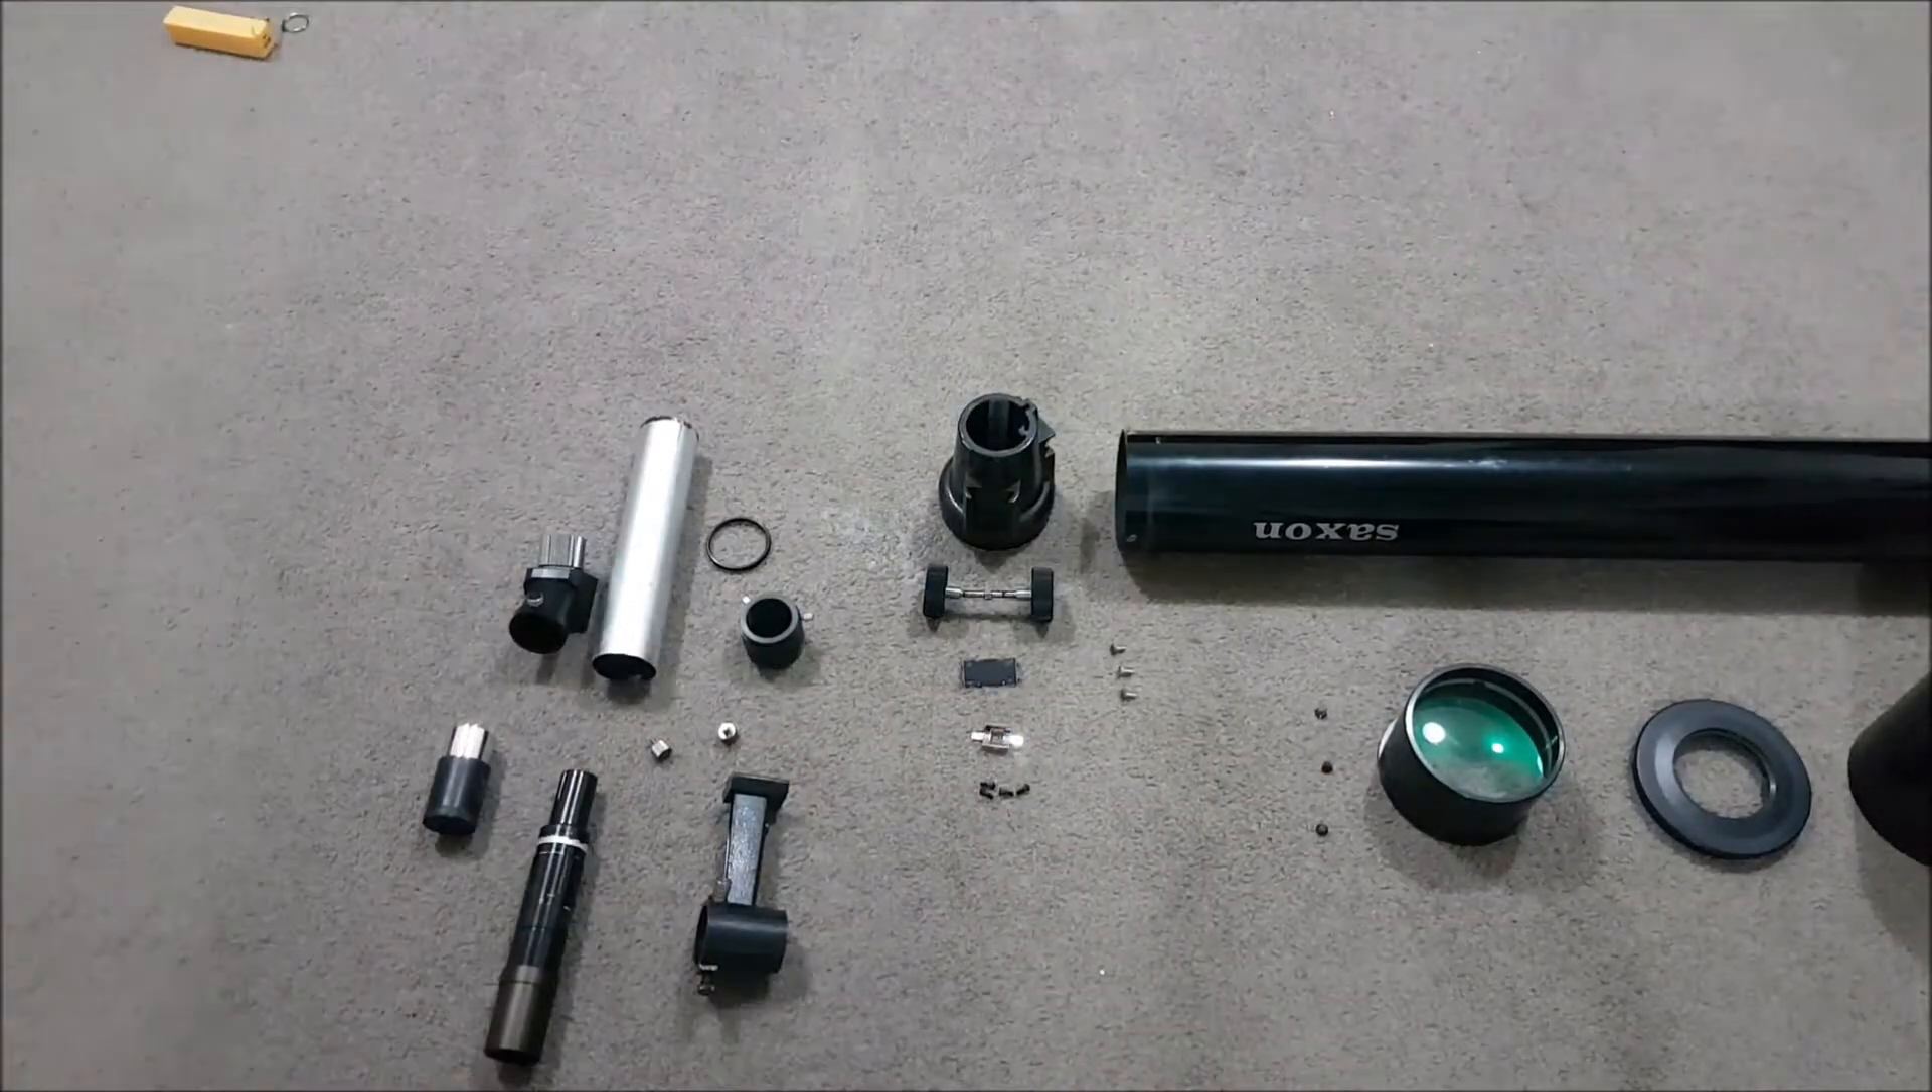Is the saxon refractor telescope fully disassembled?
Yes.